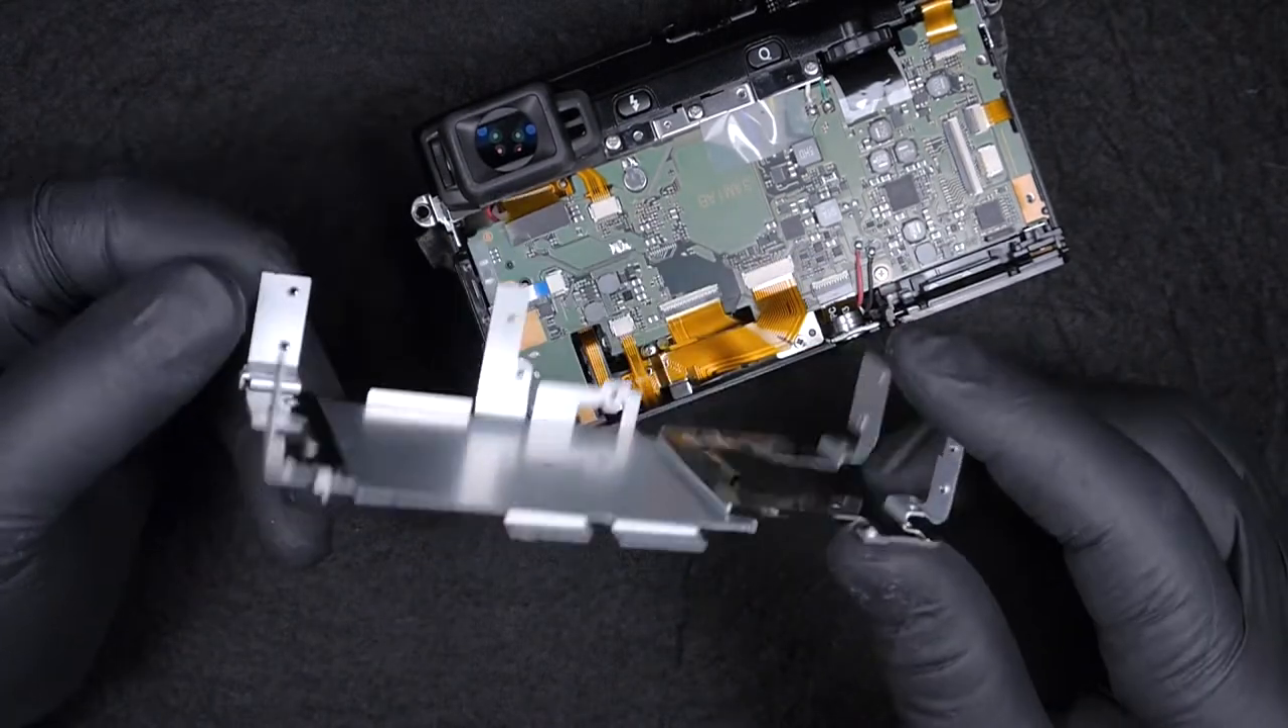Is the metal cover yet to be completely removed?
No.